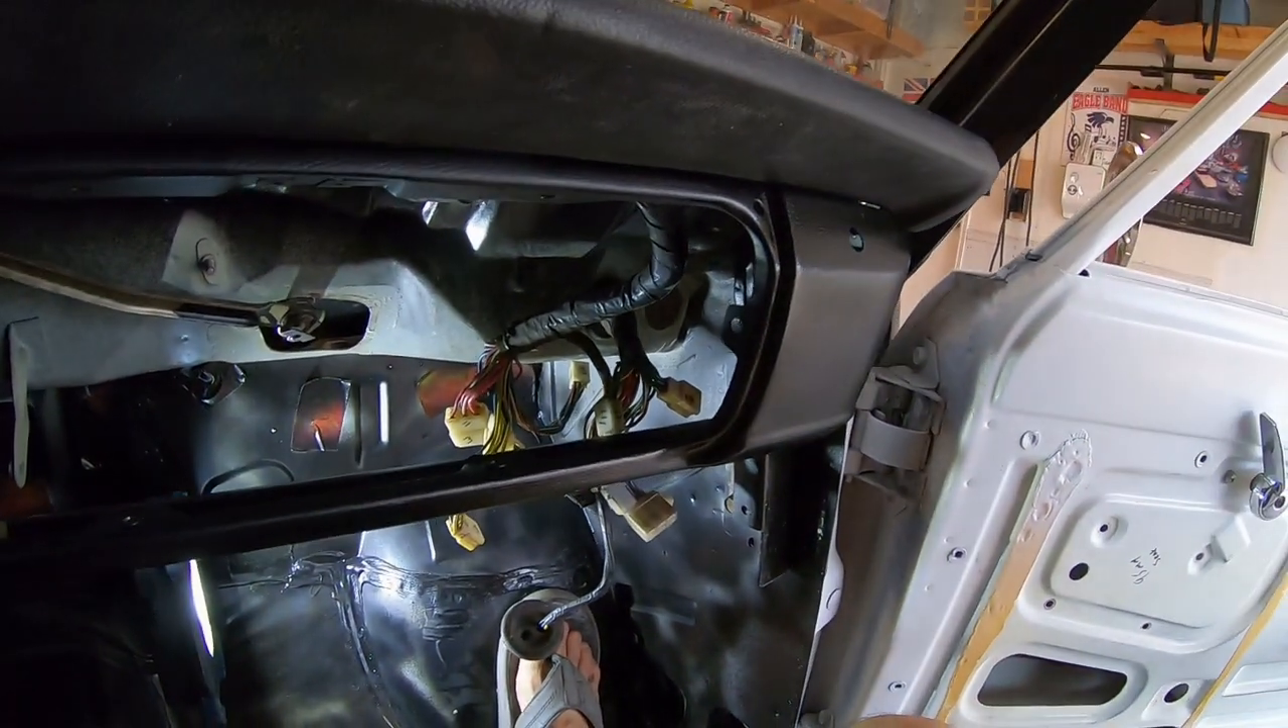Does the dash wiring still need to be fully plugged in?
Yes.